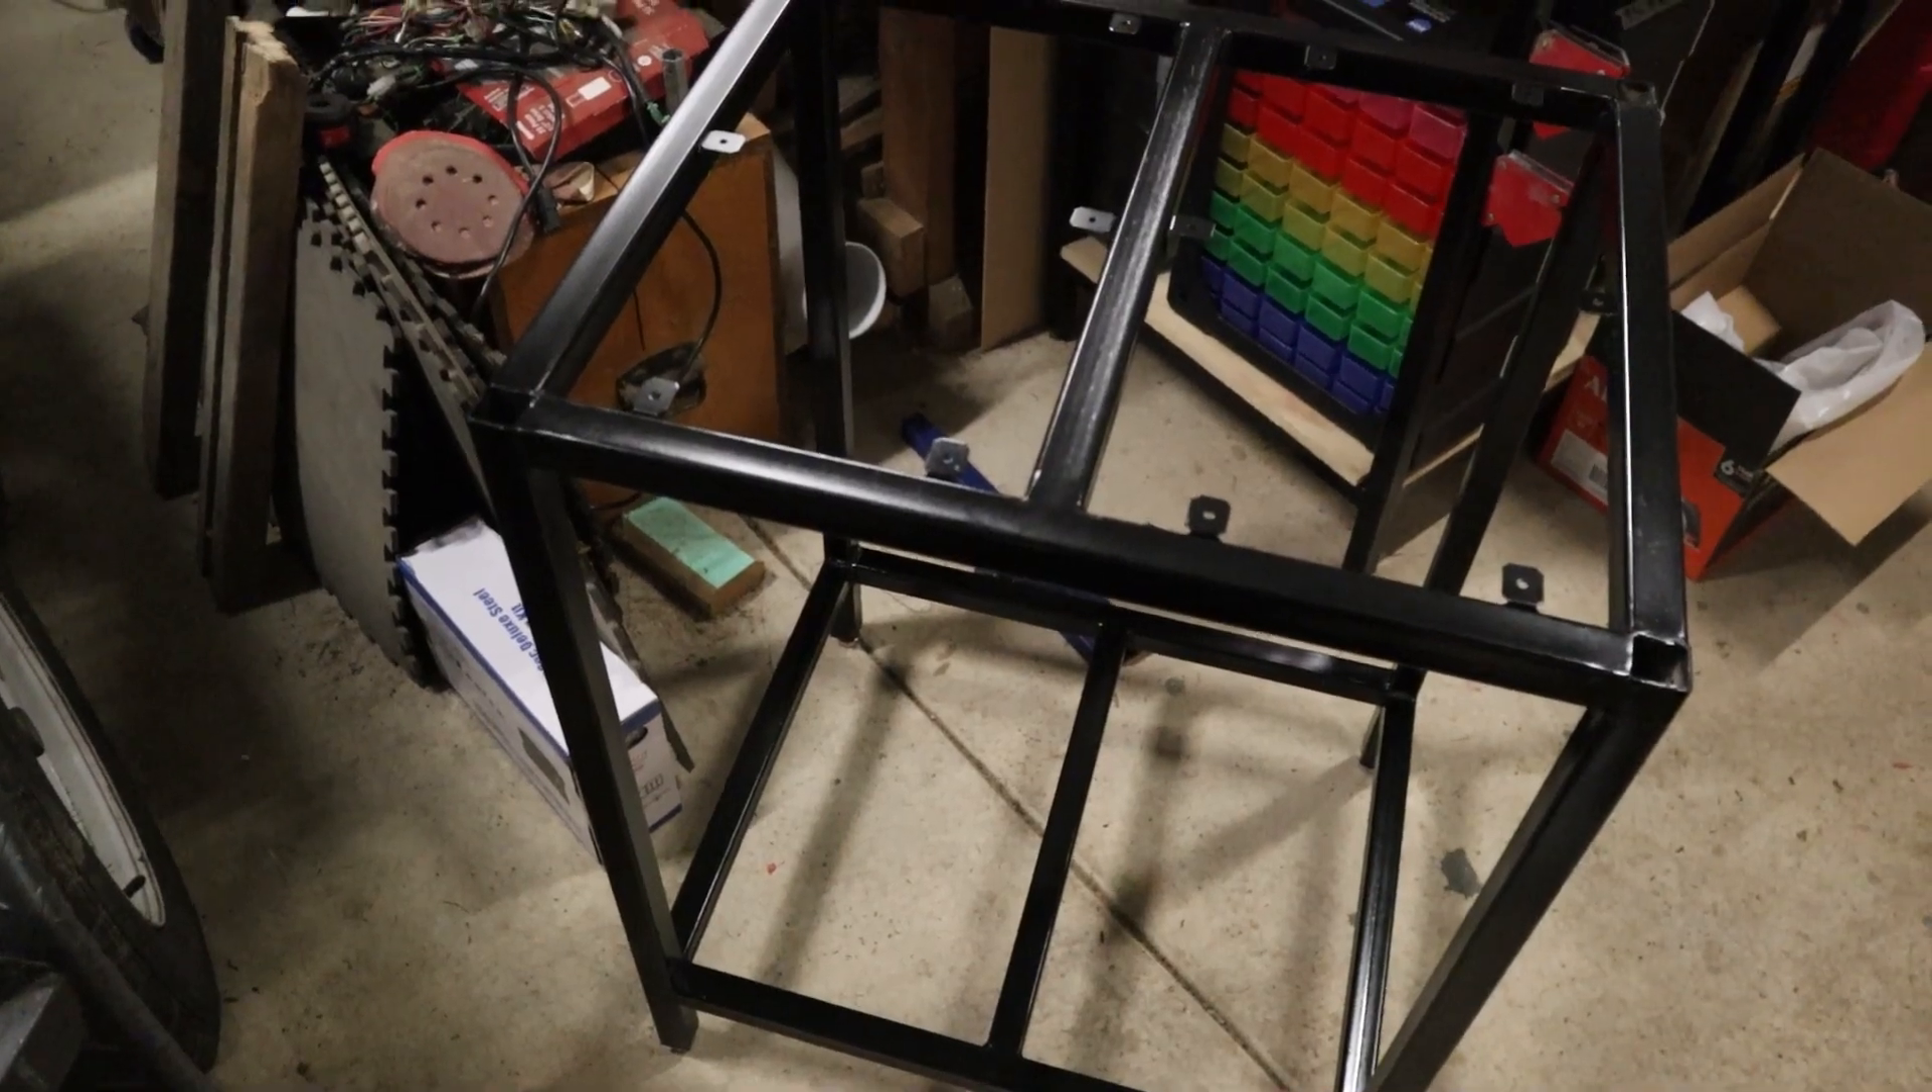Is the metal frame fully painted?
Yes.